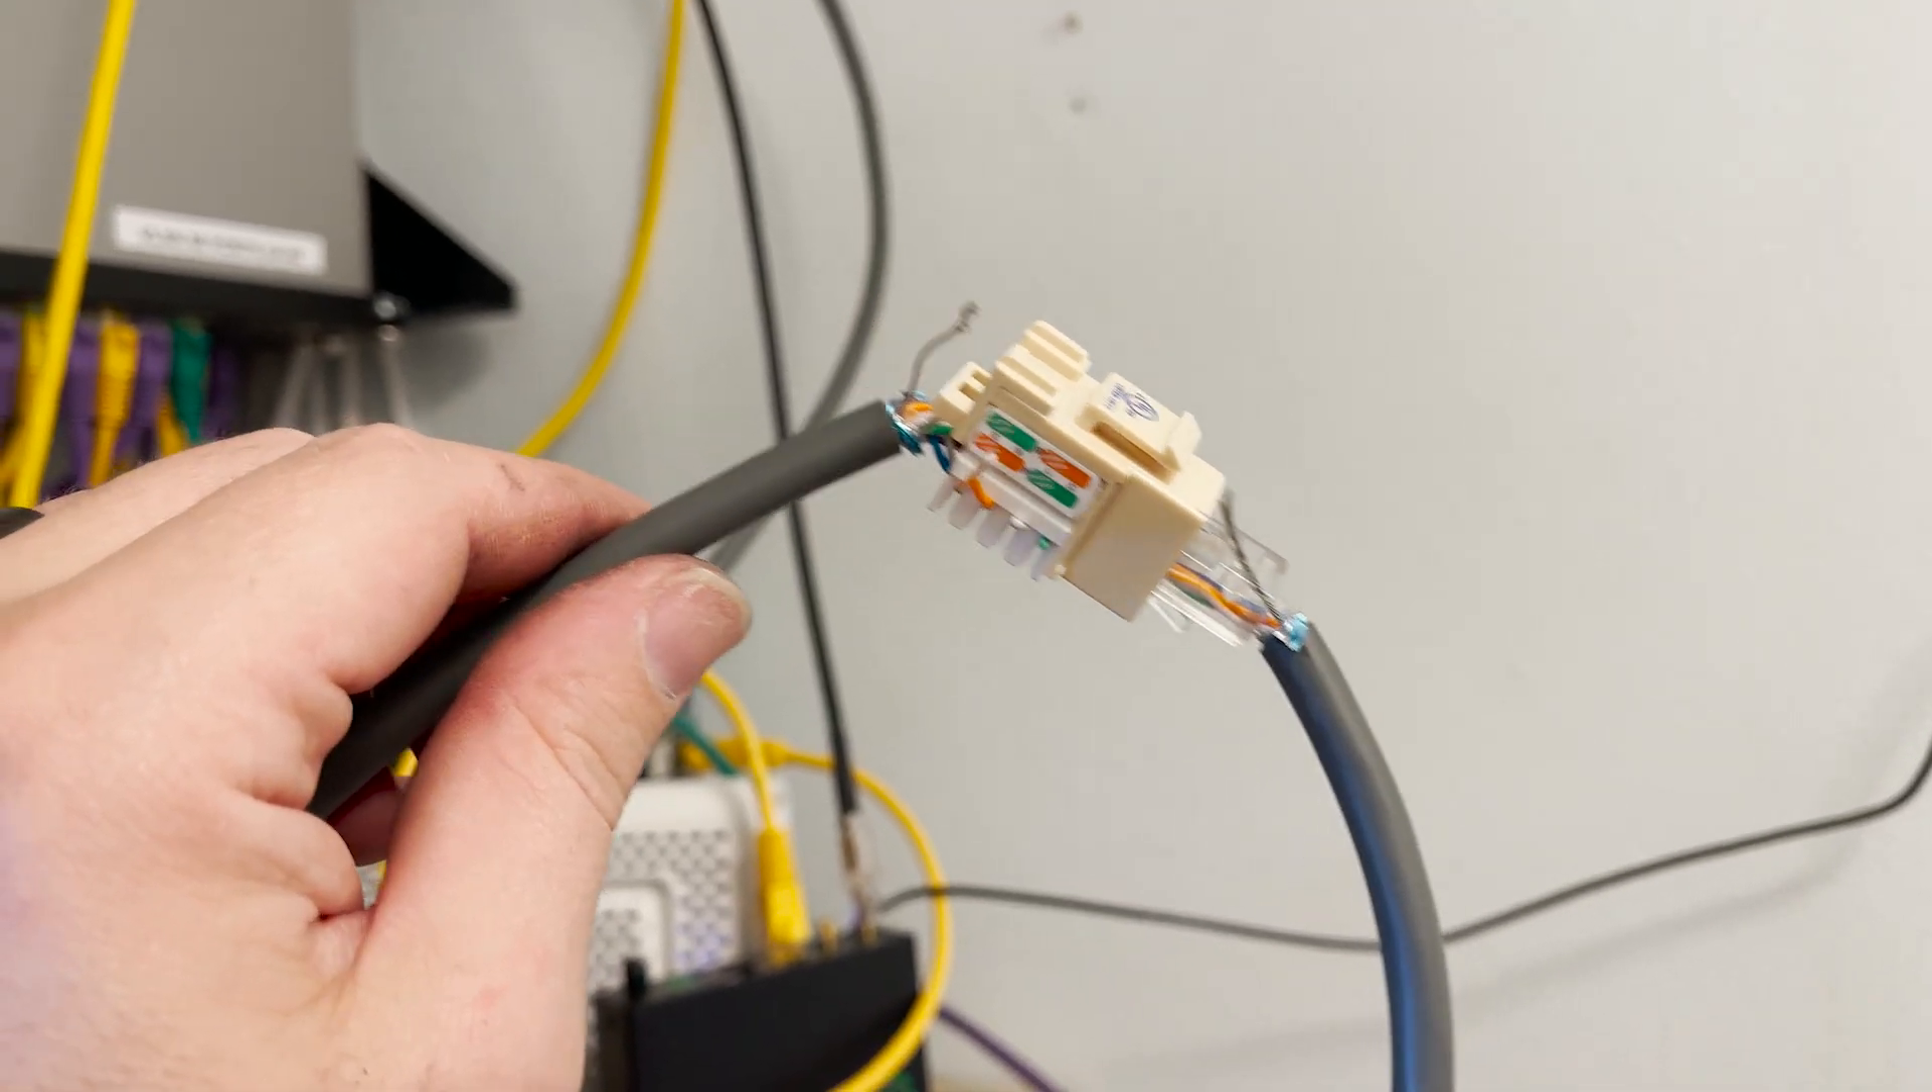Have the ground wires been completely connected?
No.